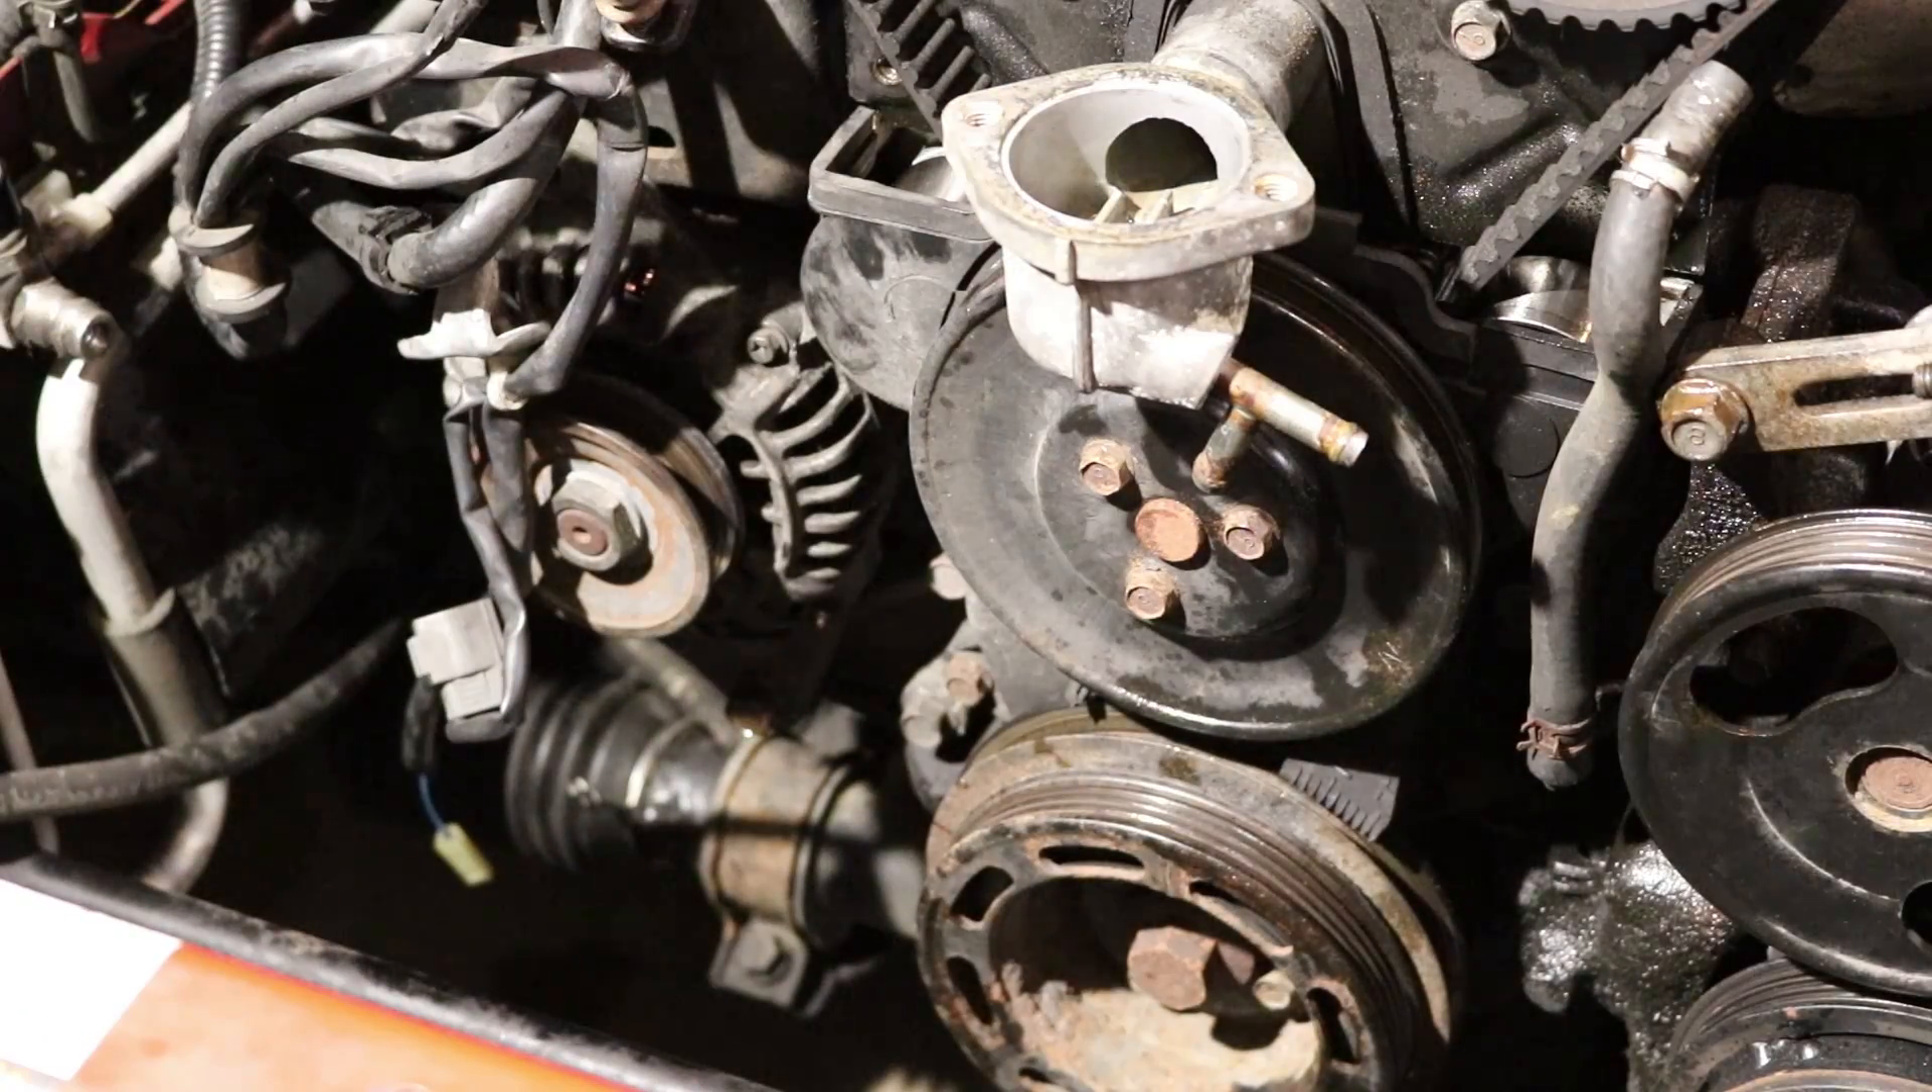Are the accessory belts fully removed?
Yes.